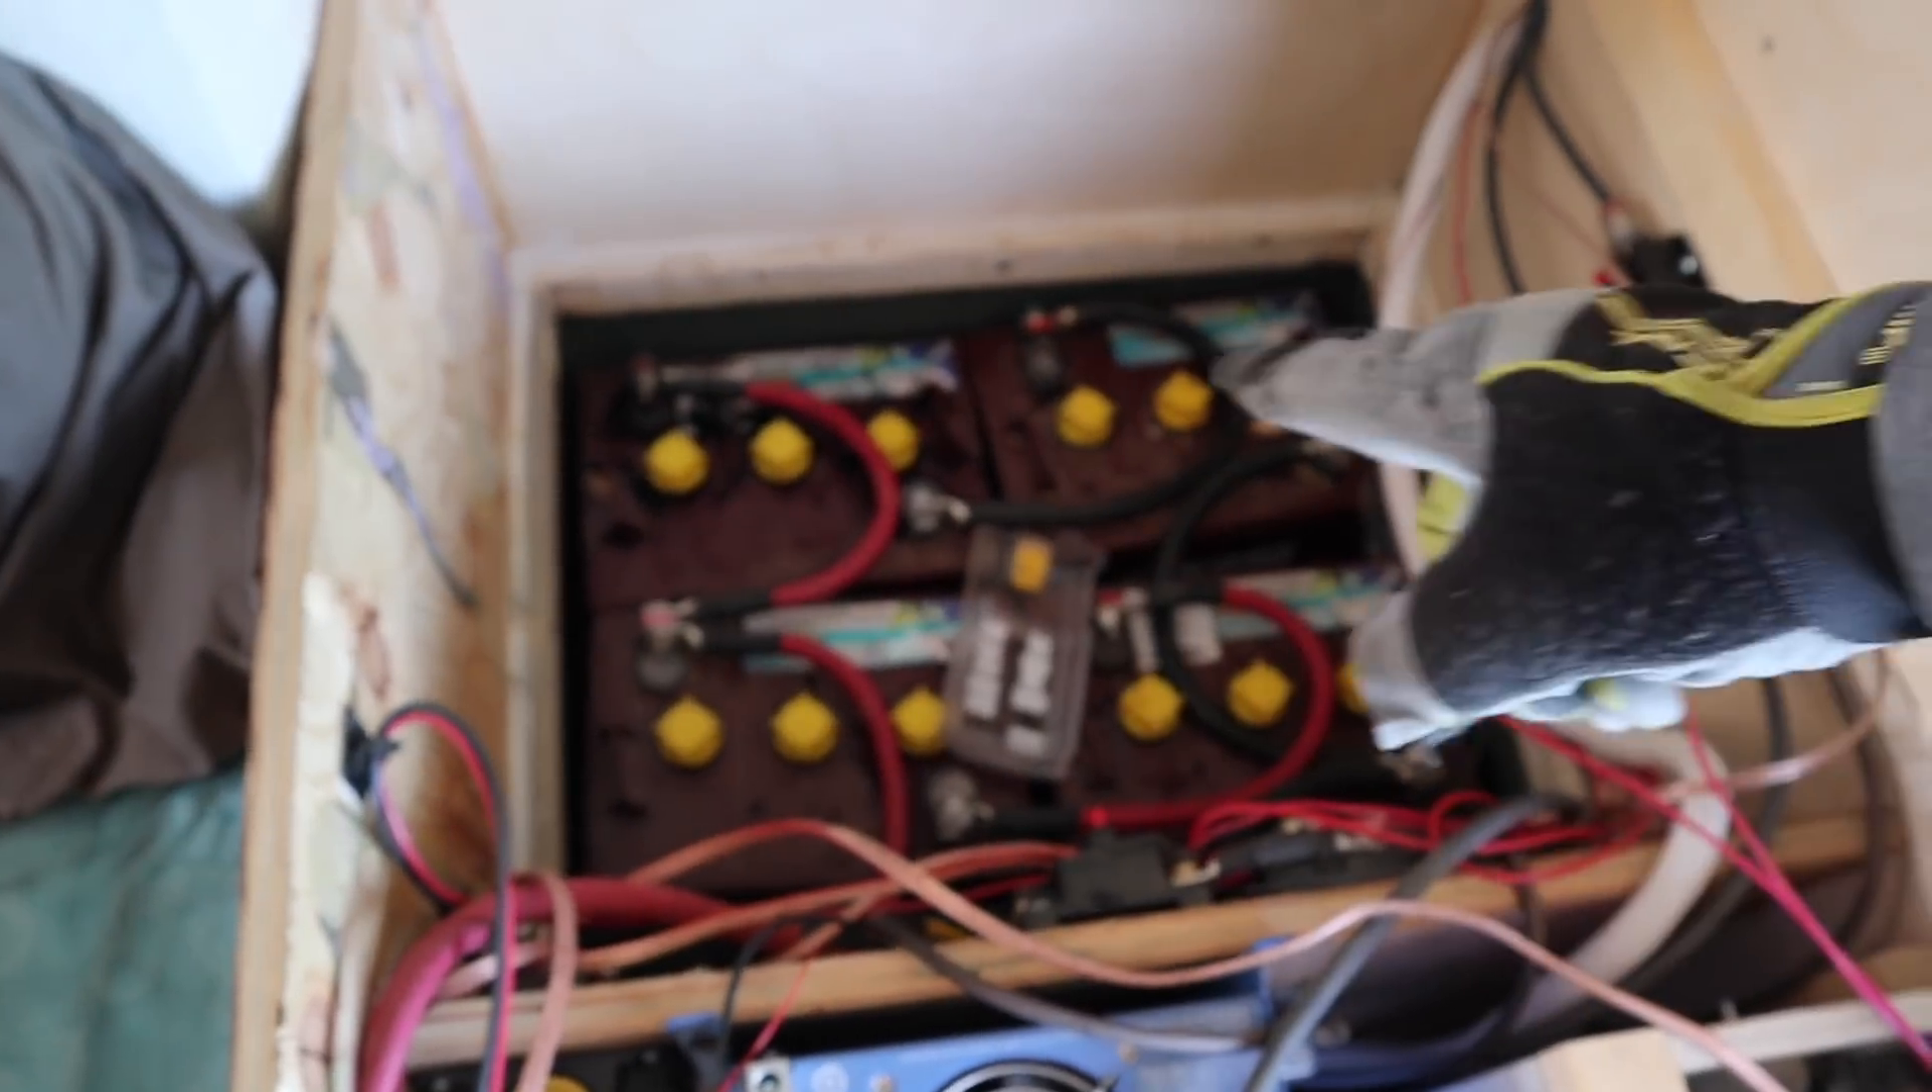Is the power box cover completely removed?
Yes.